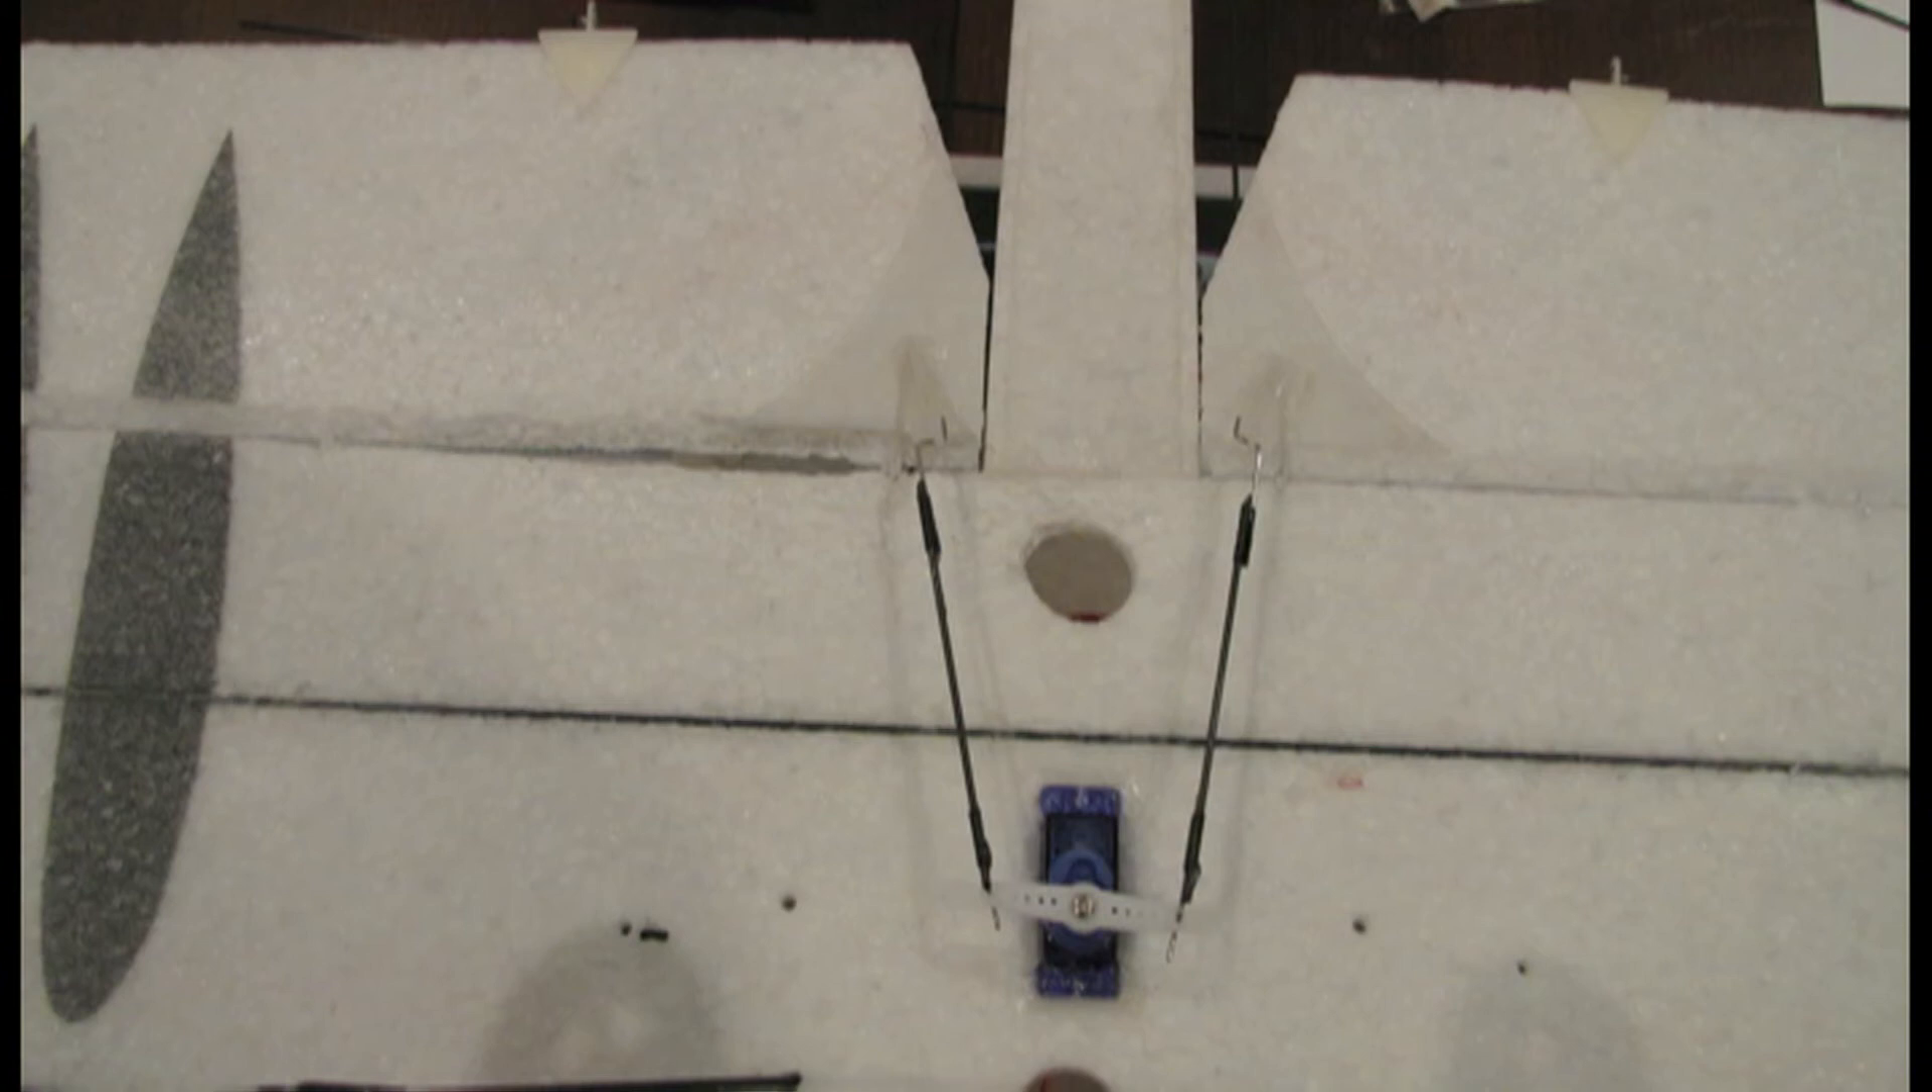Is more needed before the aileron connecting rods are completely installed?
No.